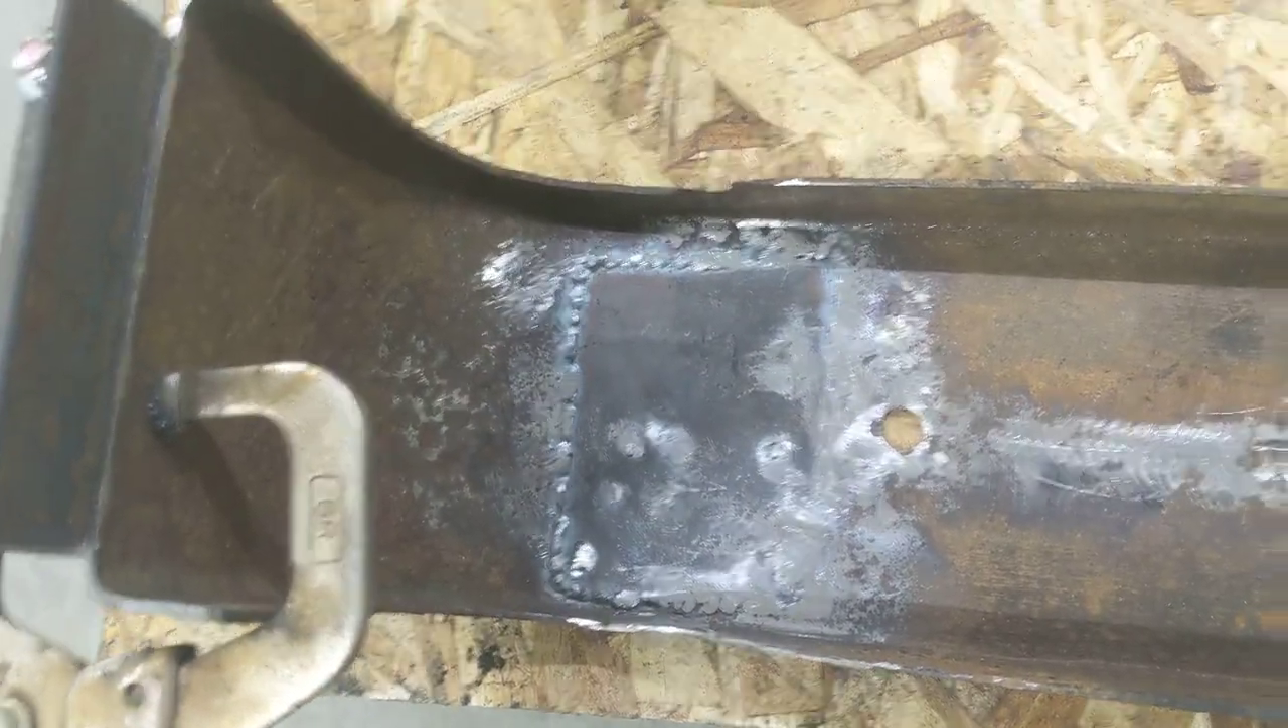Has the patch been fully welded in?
Yes.